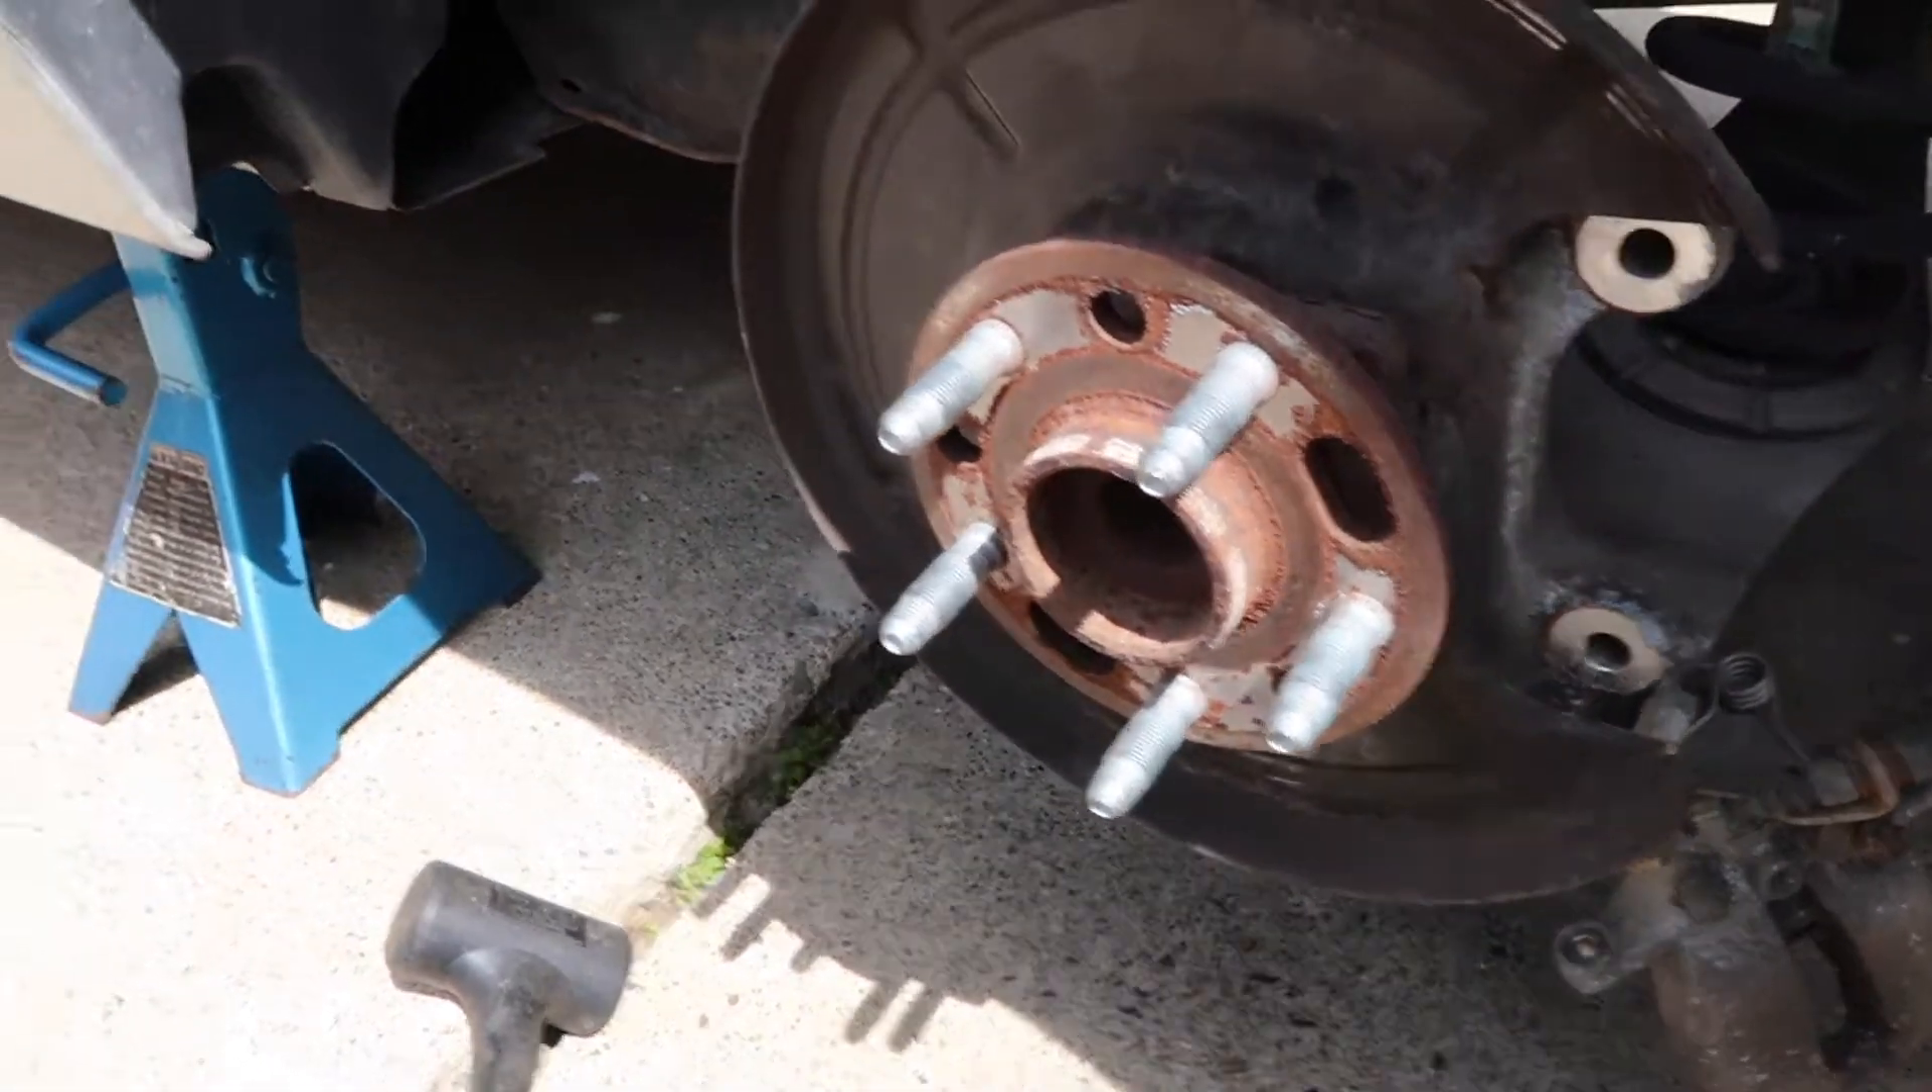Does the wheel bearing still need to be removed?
Yes.